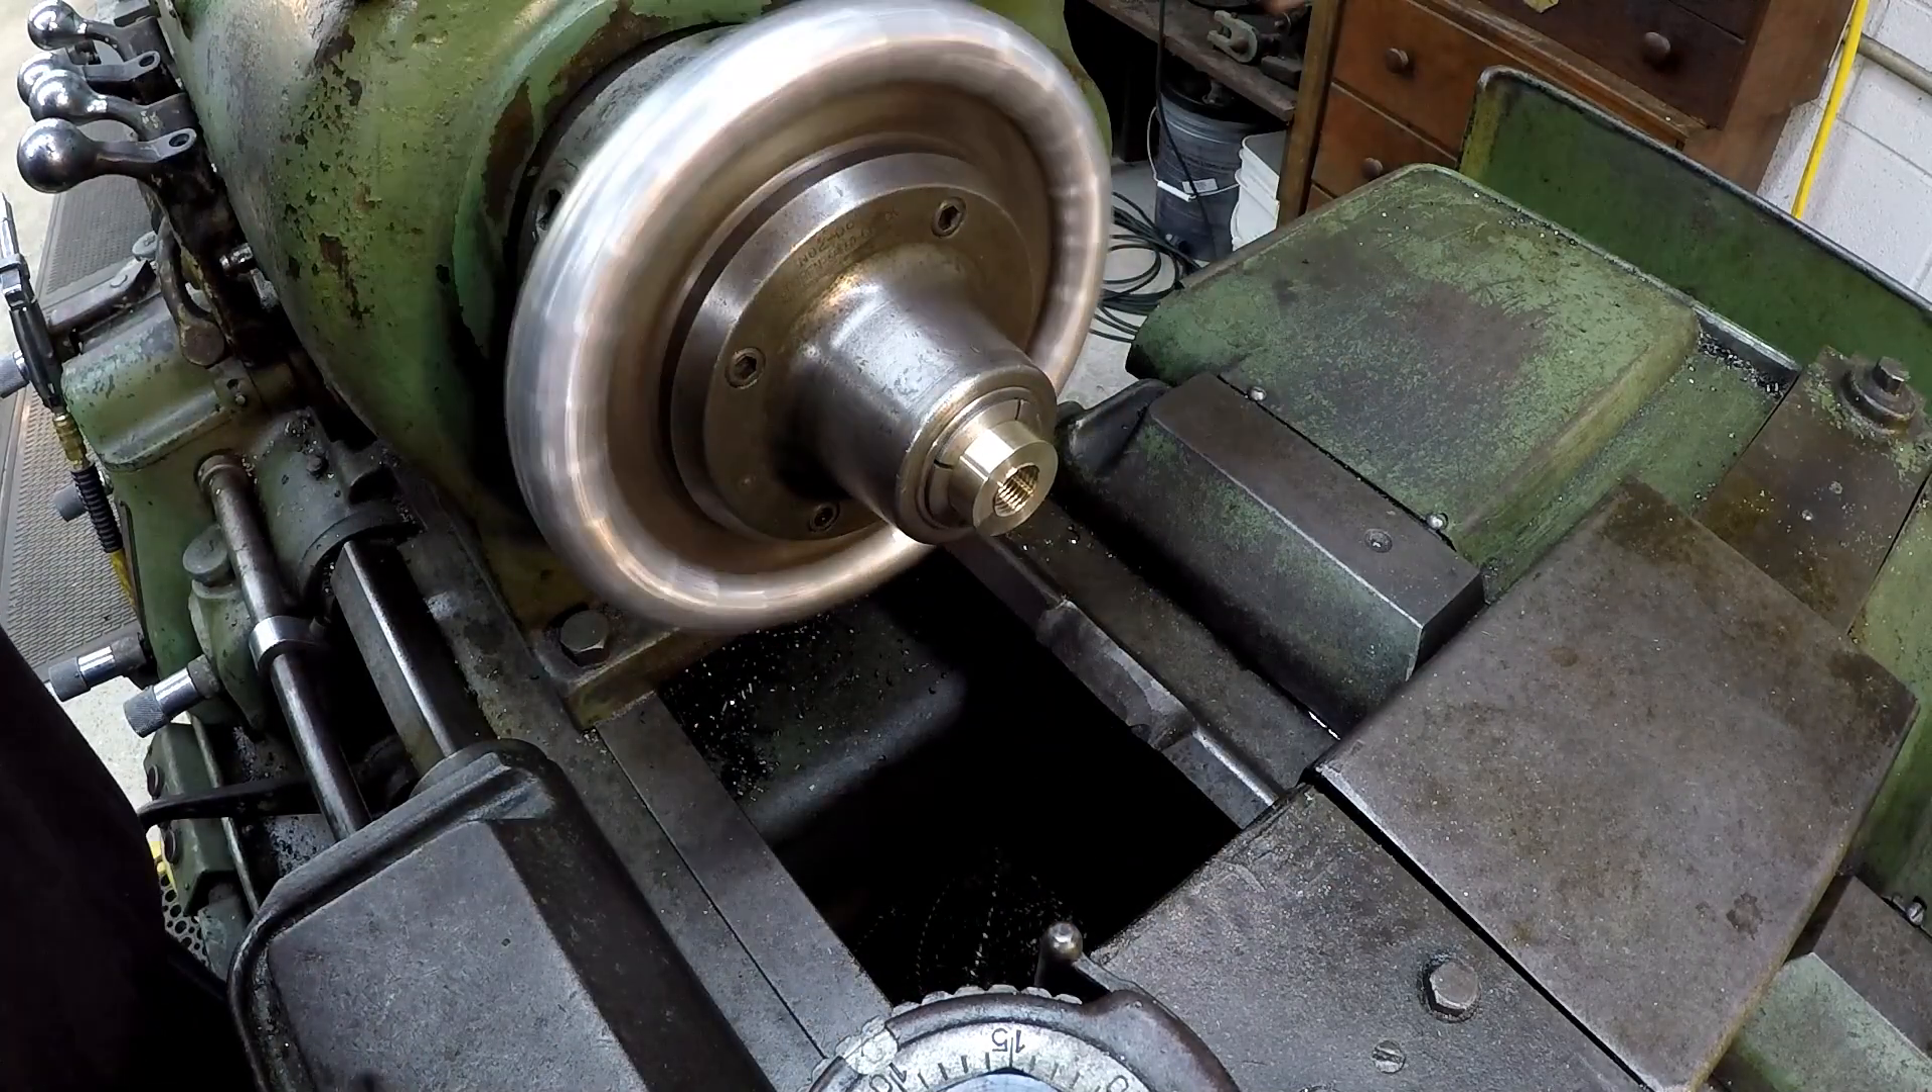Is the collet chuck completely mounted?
Yes.